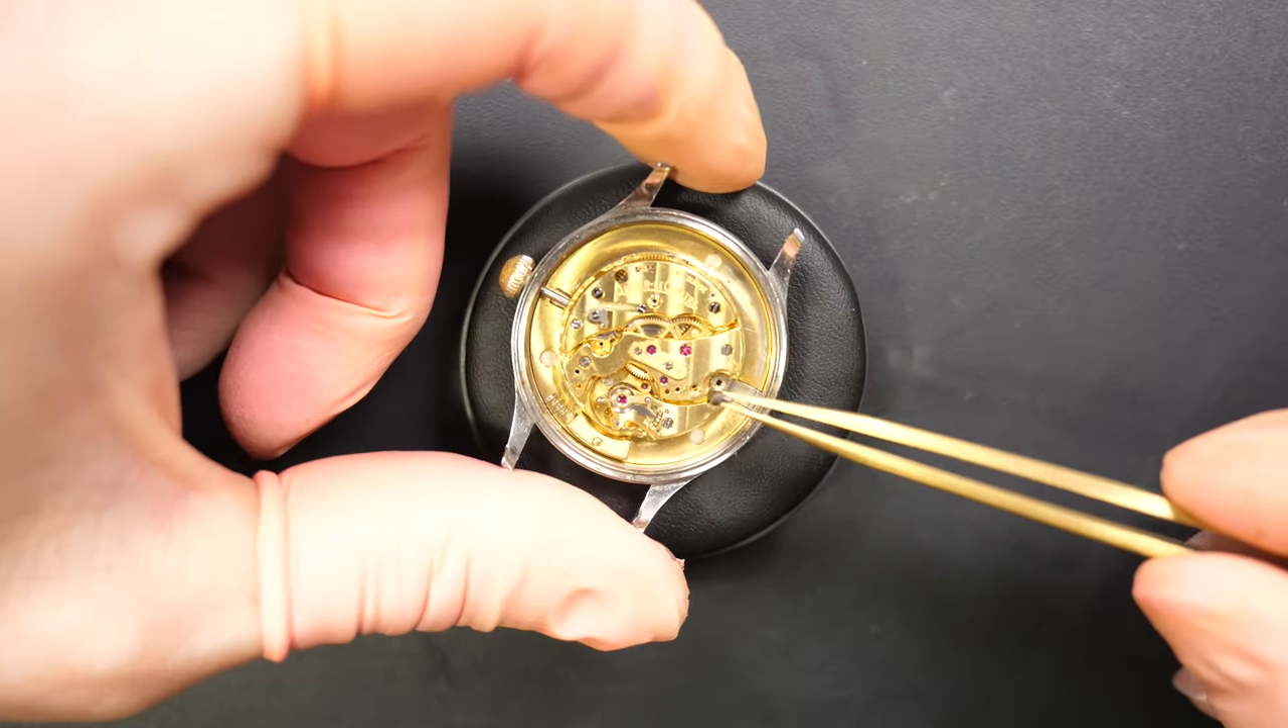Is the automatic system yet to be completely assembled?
Yes.